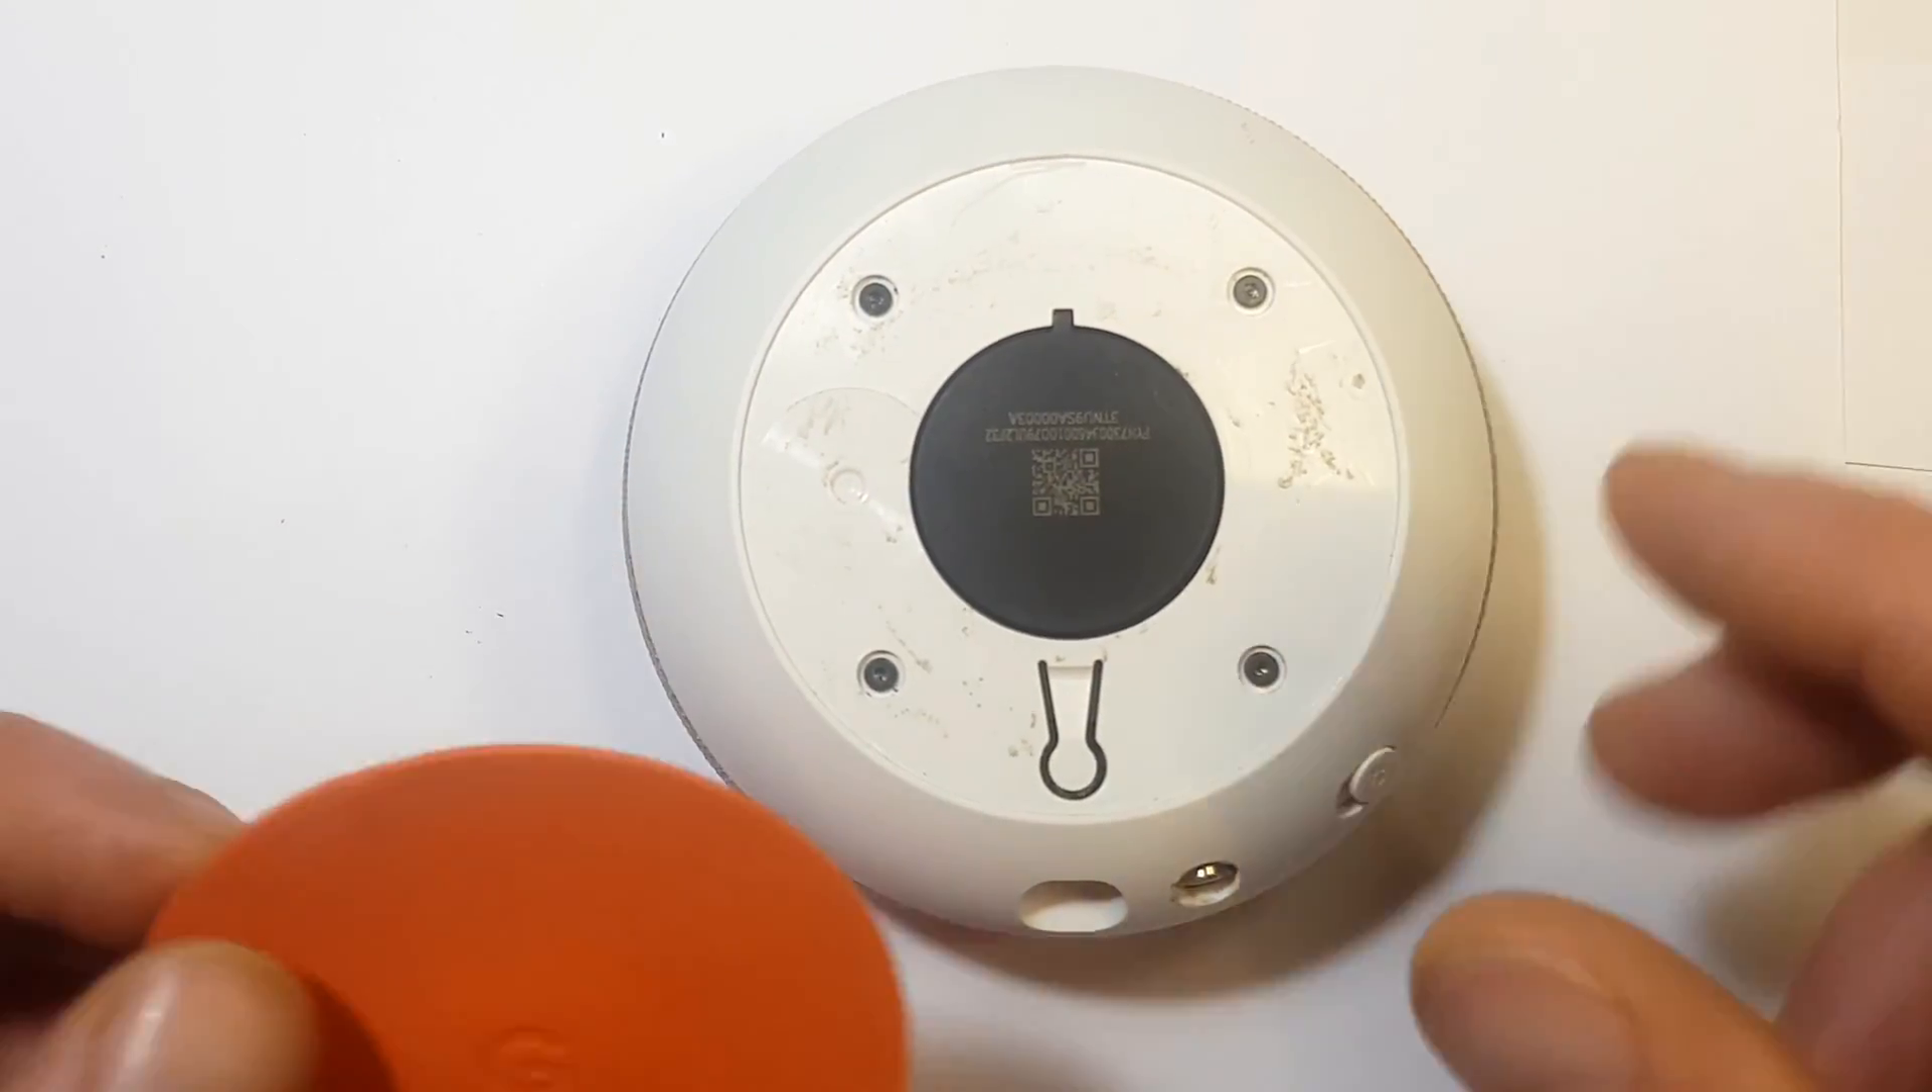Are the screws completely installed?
Yes.